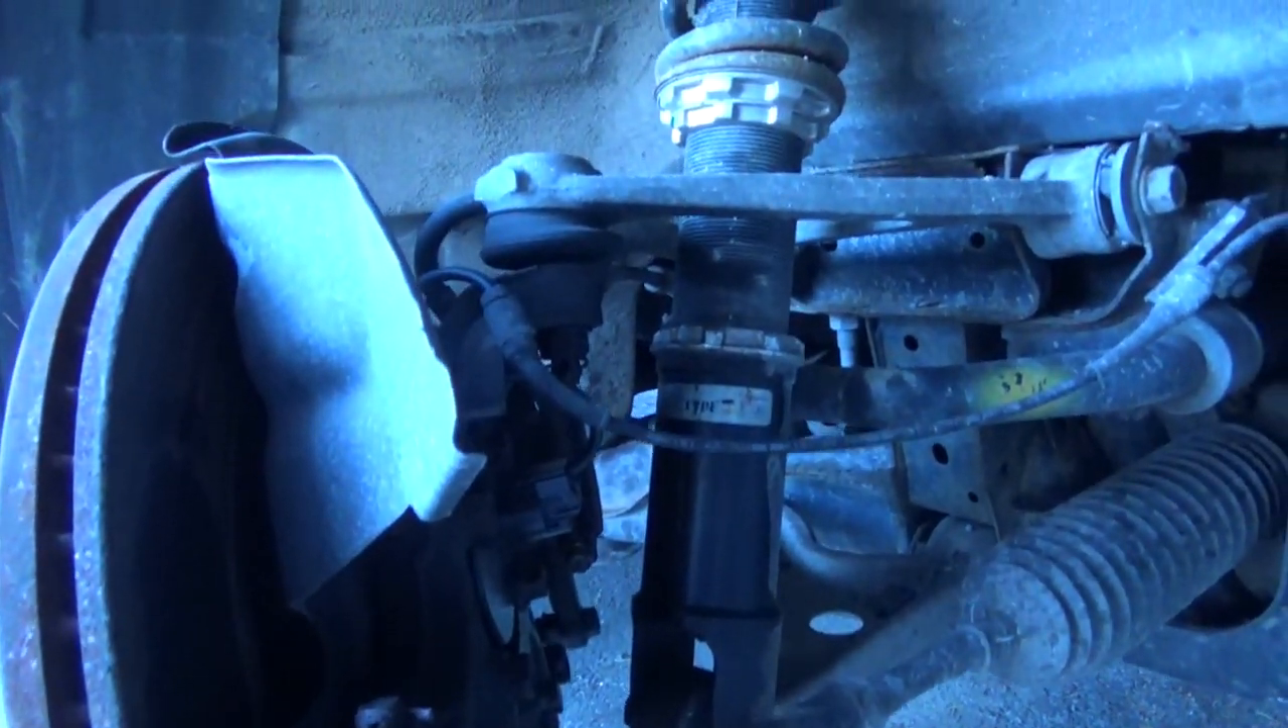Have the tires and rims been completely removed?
Yes.